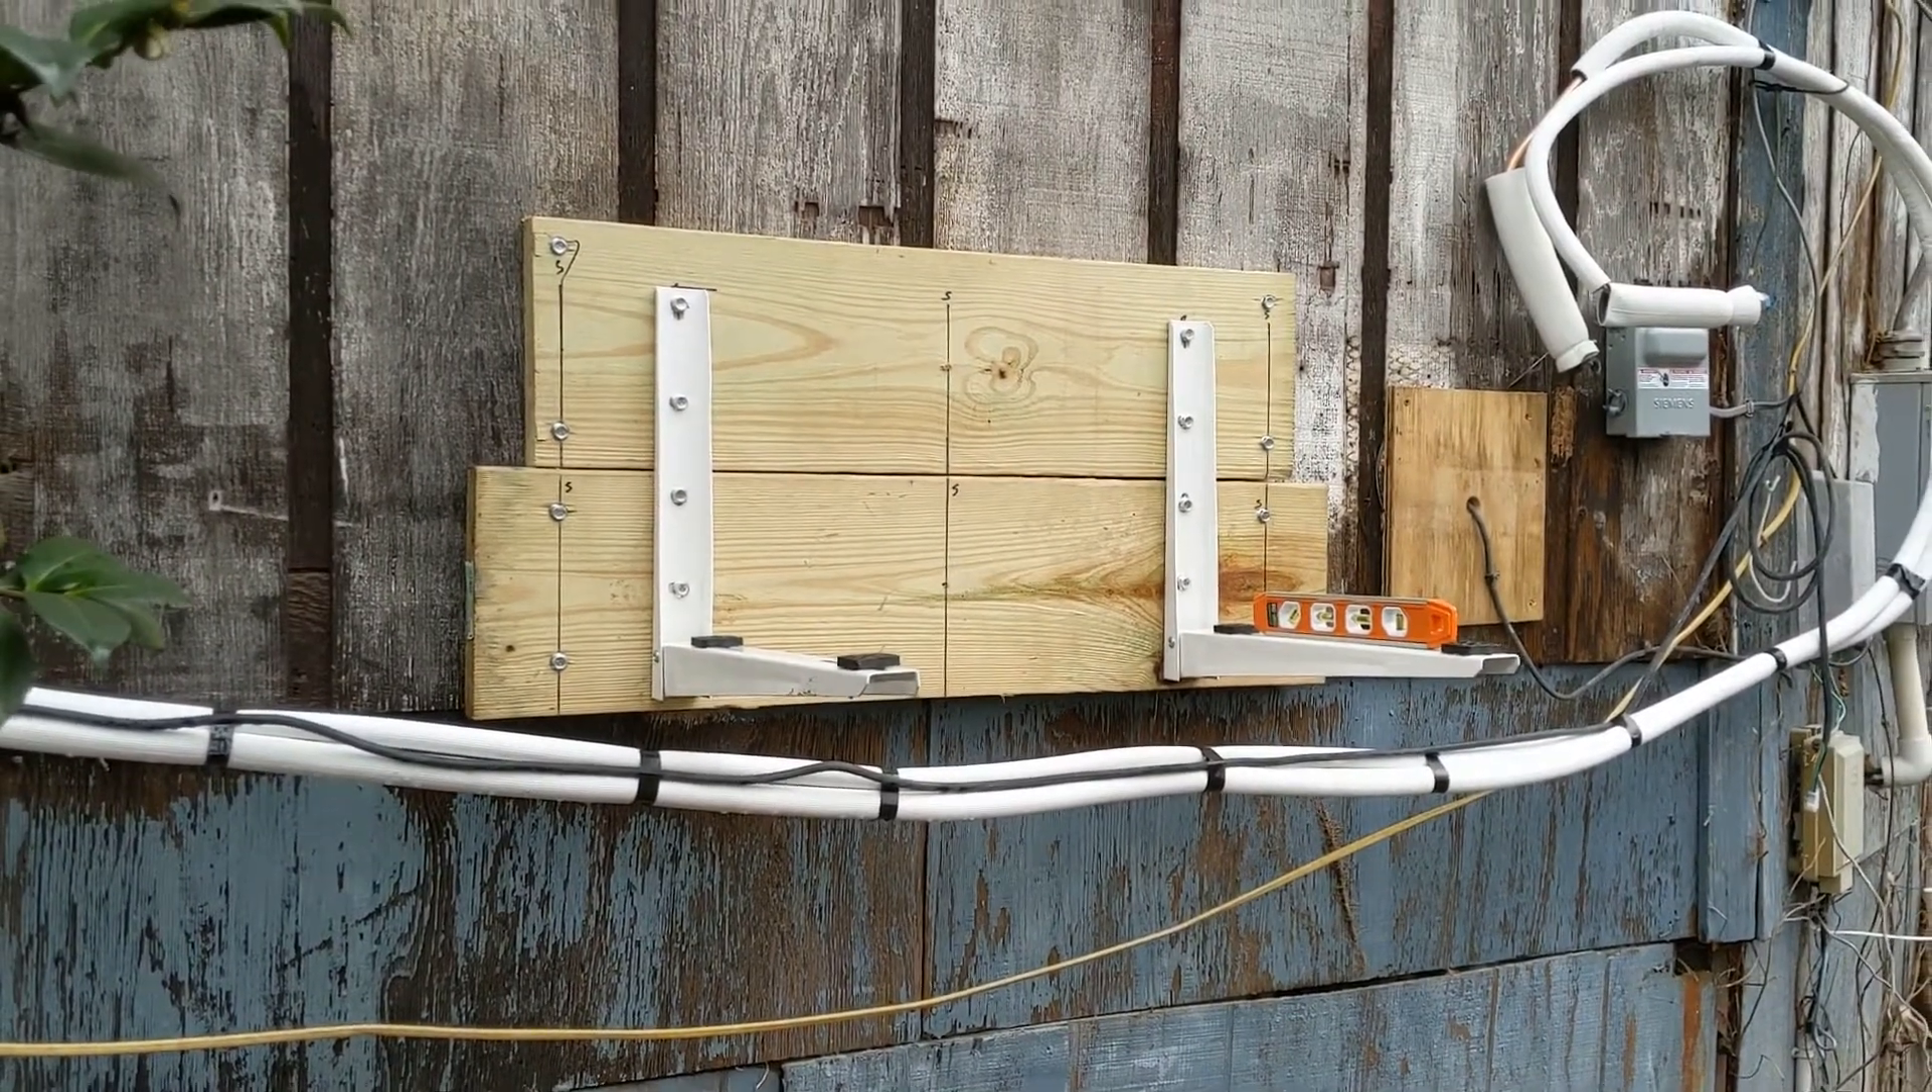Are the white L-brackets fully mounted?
Yes.